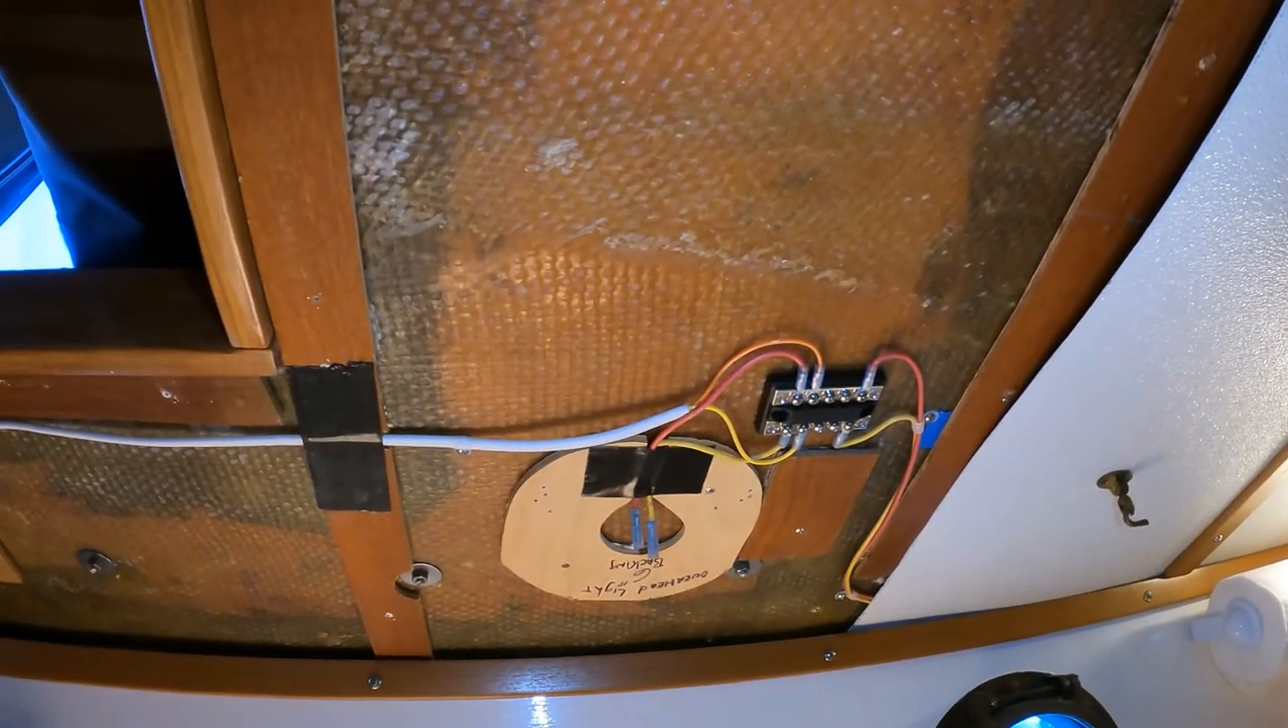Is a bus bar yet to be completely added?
No.